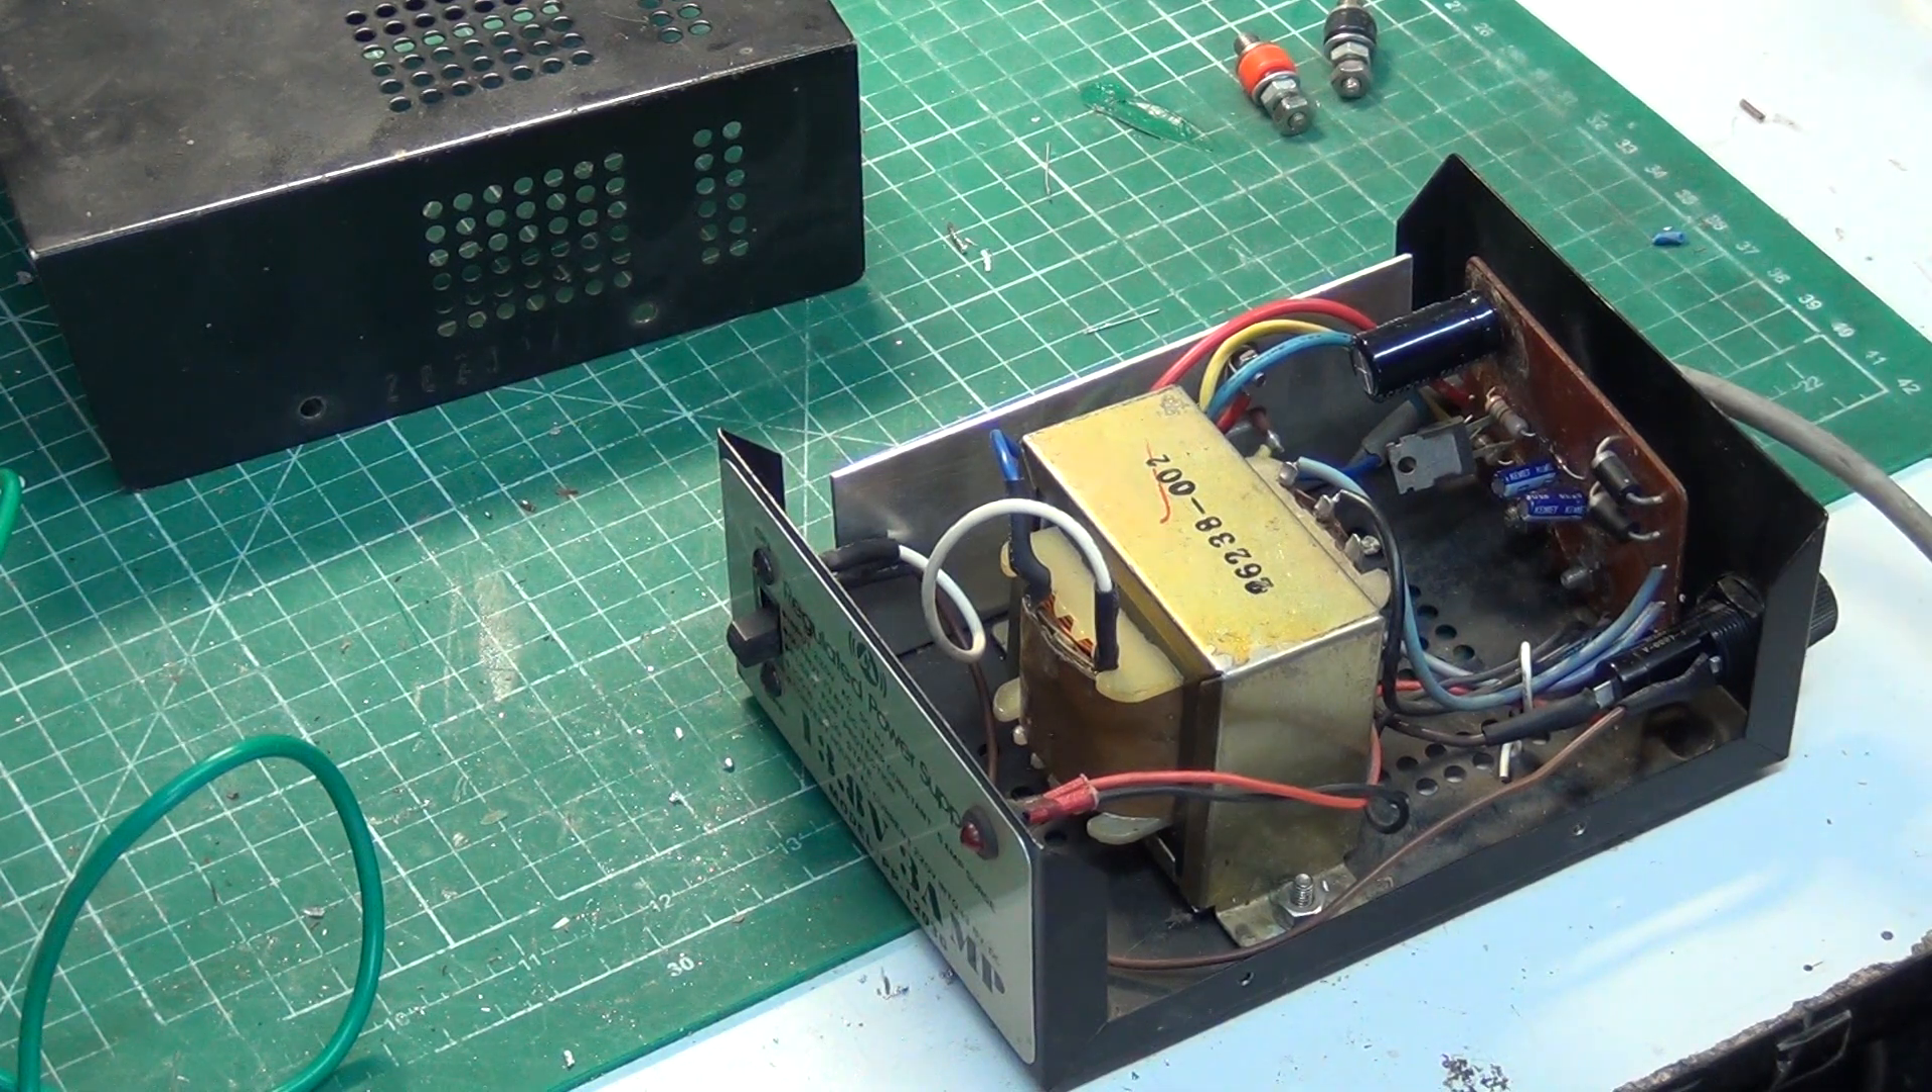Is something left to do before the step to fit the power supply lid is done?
Yes.